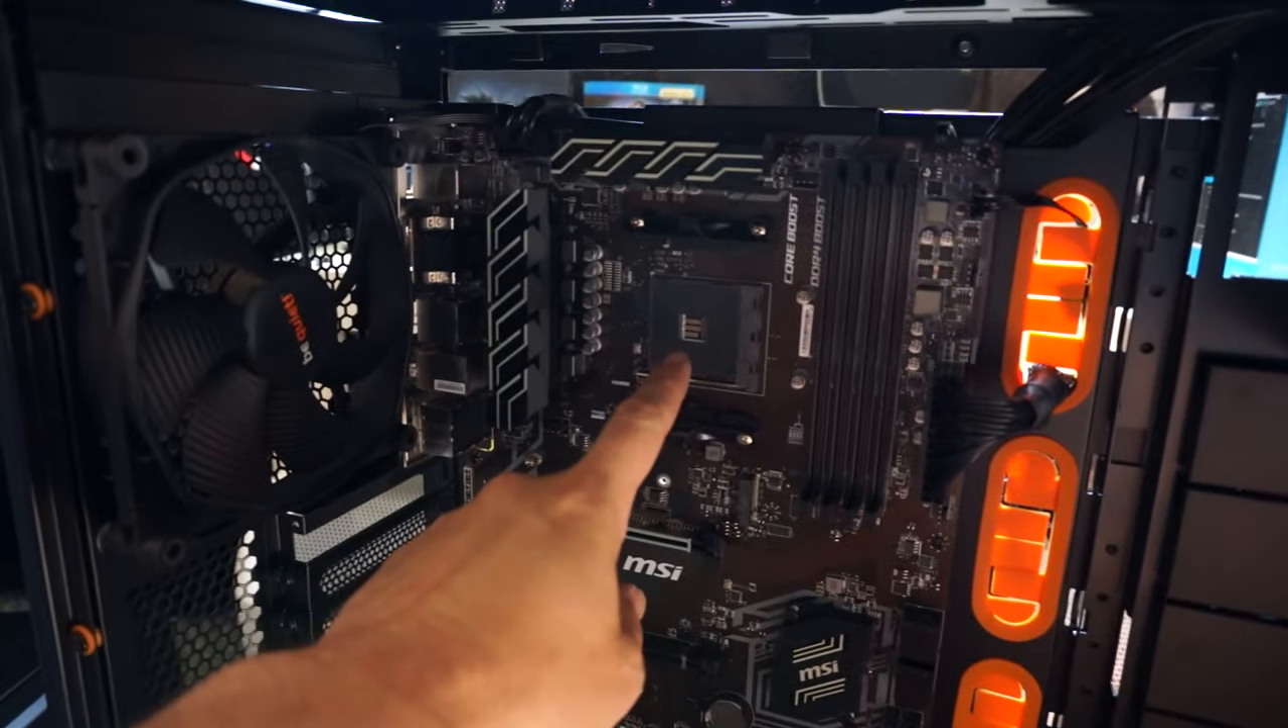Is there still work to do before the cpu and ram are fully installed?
Yes.